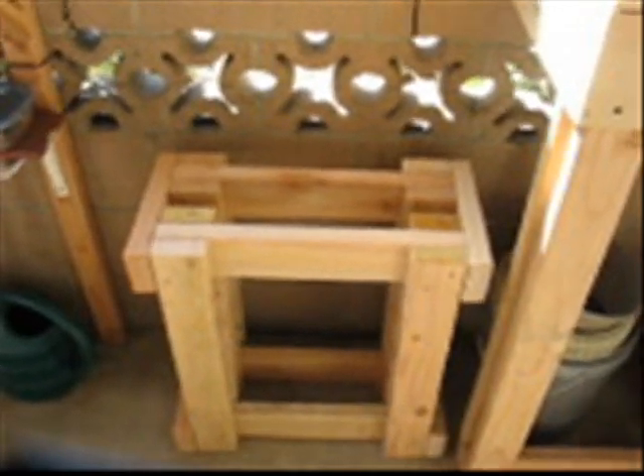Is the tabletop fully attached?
No.